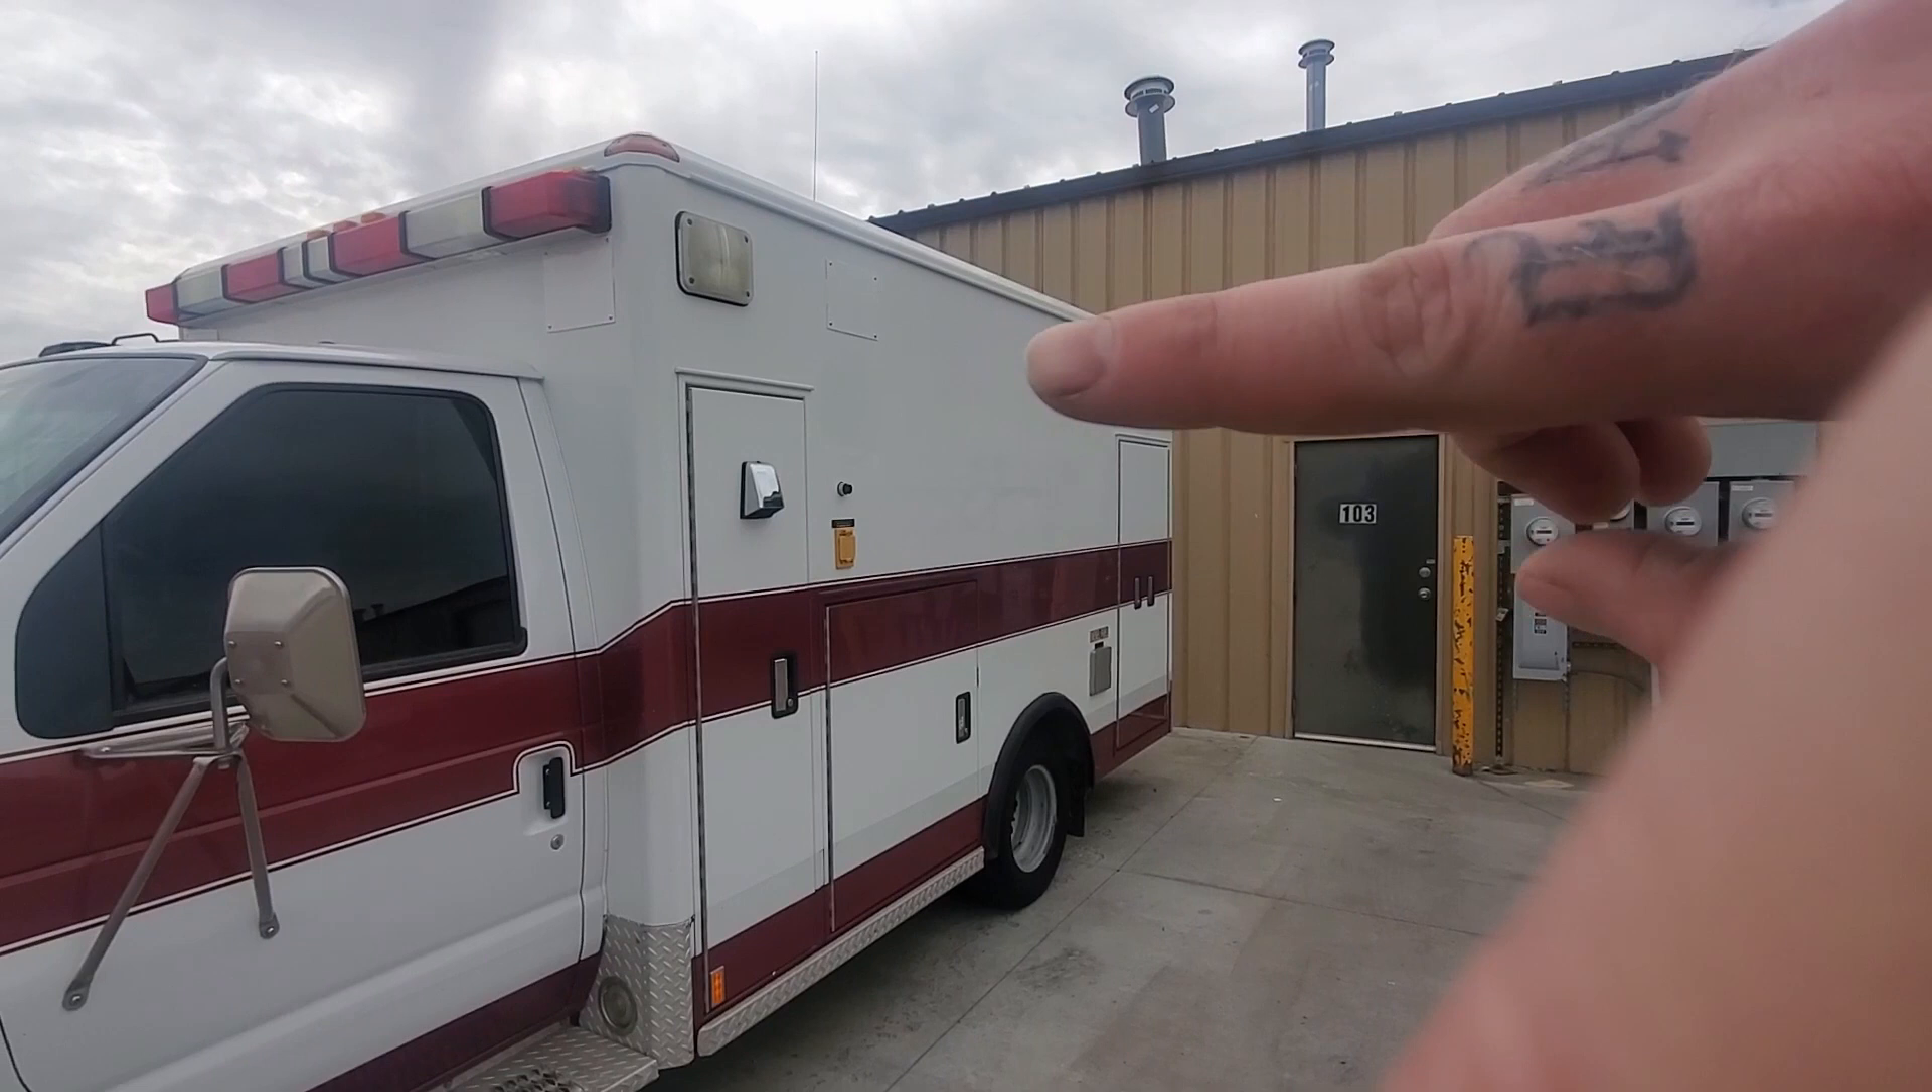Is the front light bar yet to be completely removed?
Yes.